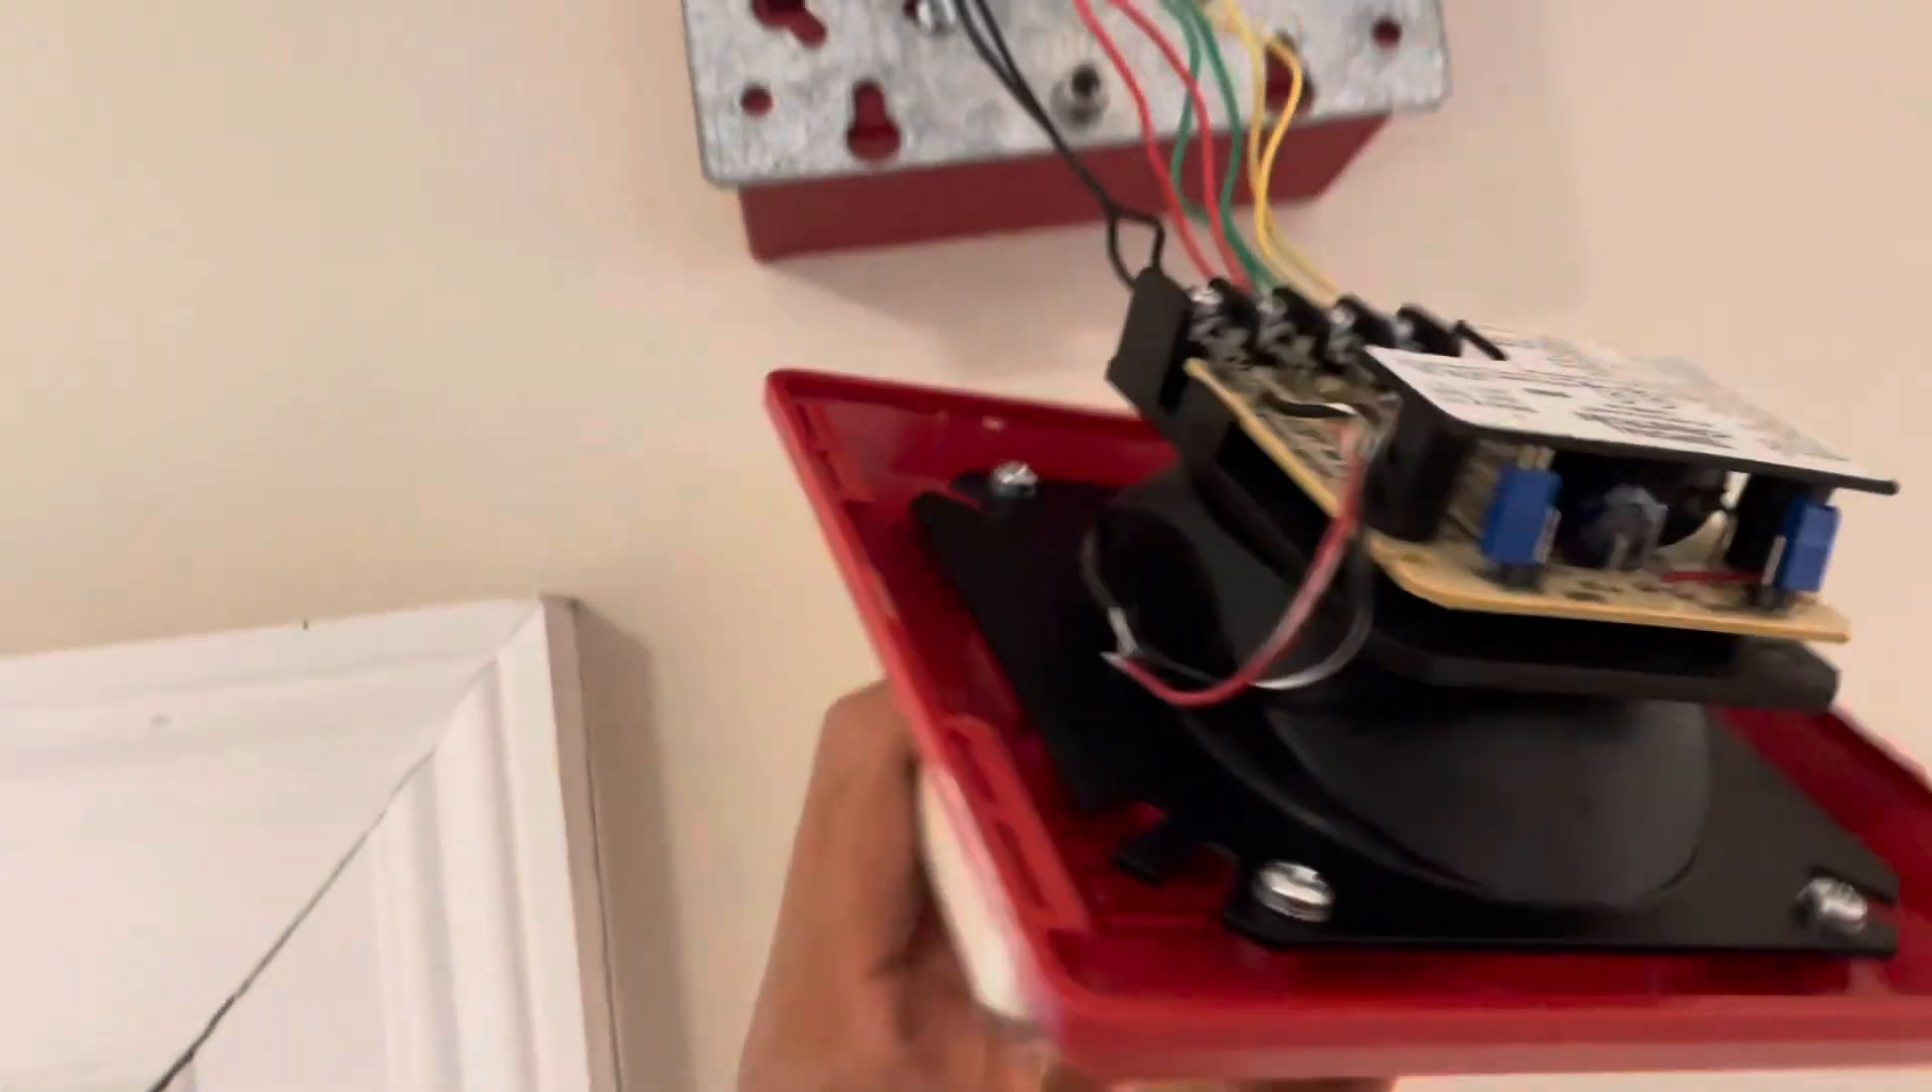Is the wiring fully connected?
Yes.